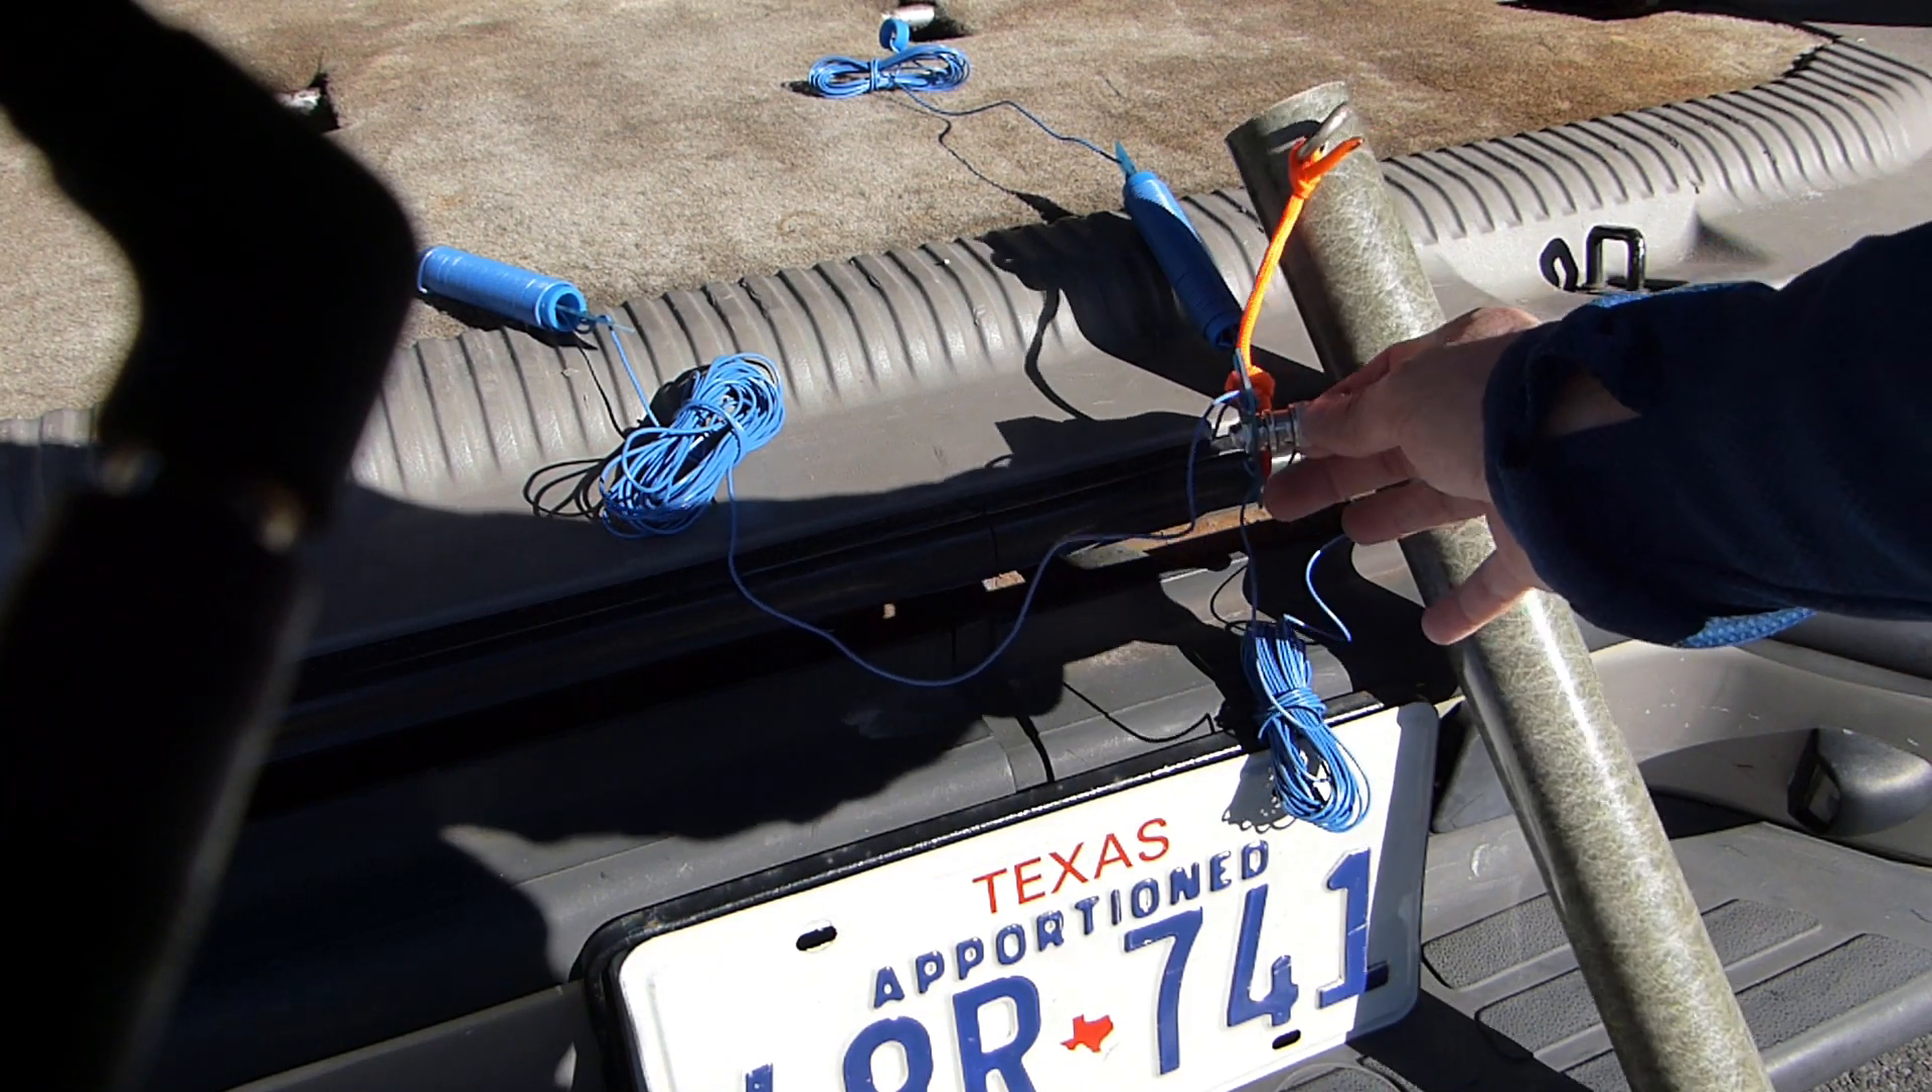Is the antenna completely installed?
No.